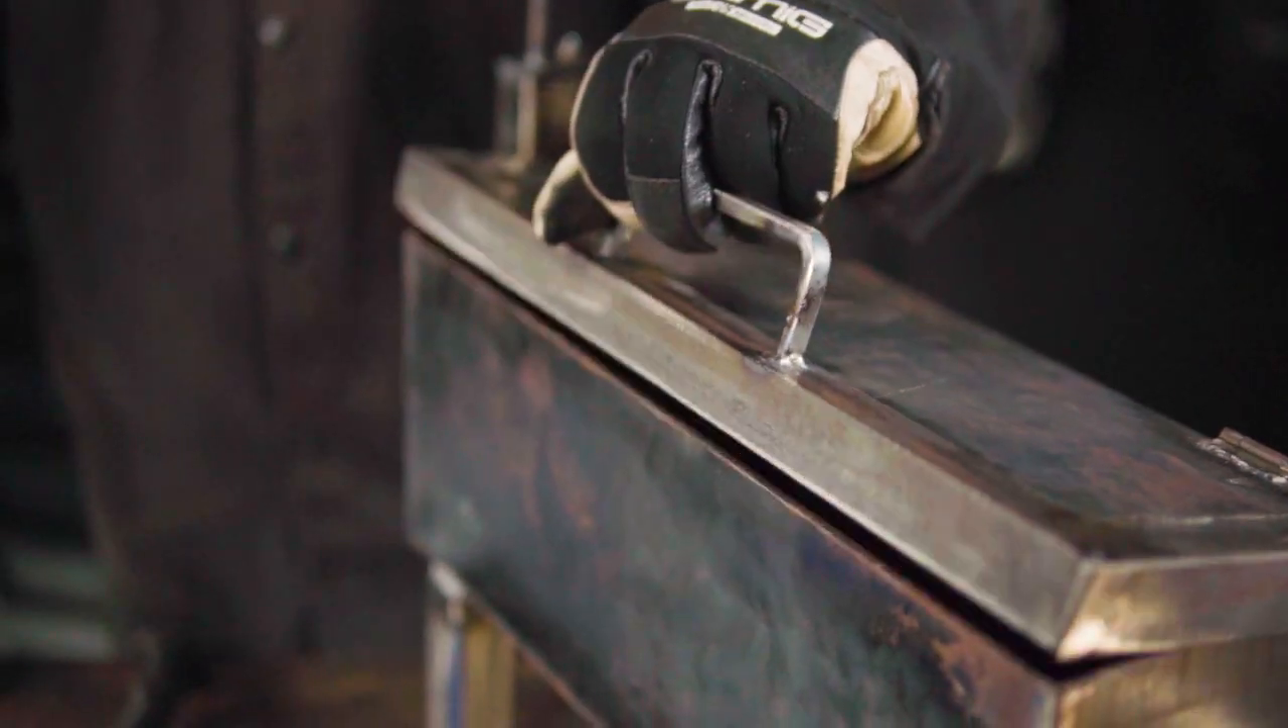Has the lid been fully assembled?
Yes.